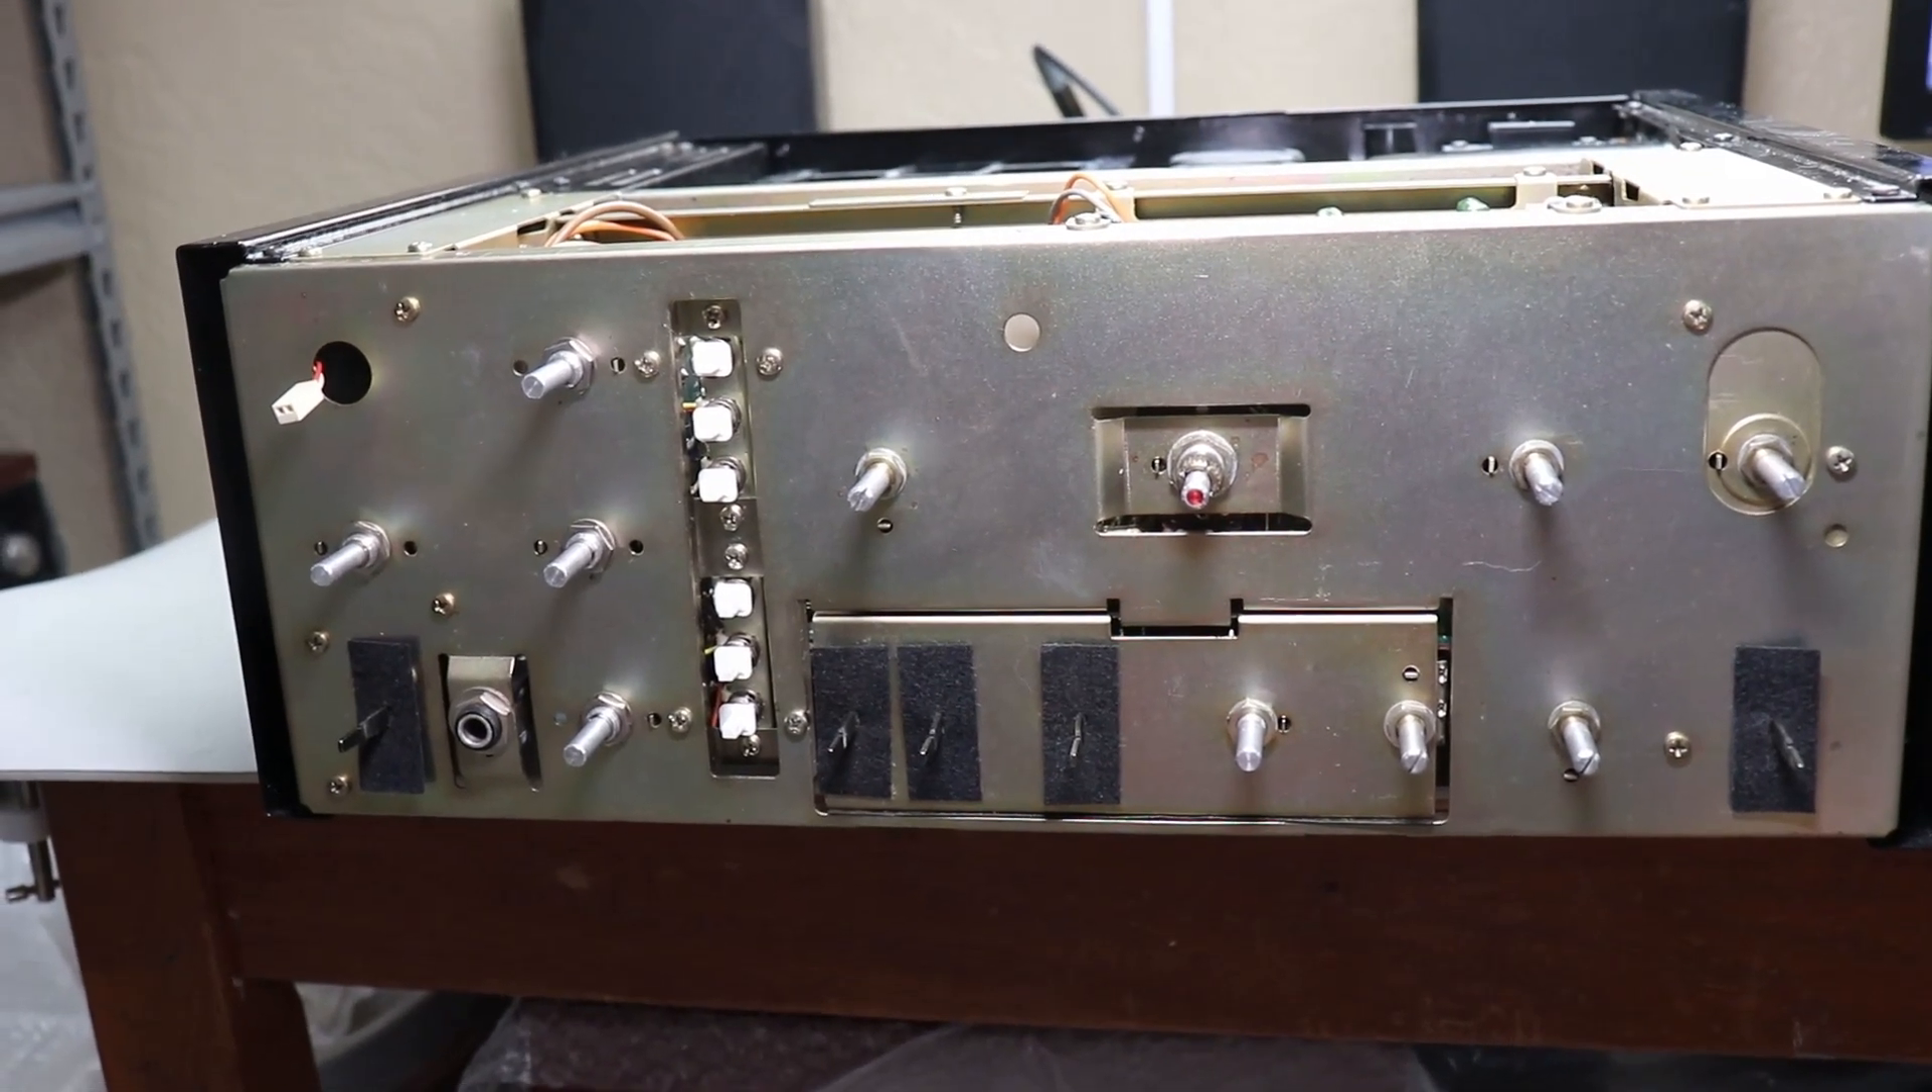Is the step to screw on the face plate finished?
No.